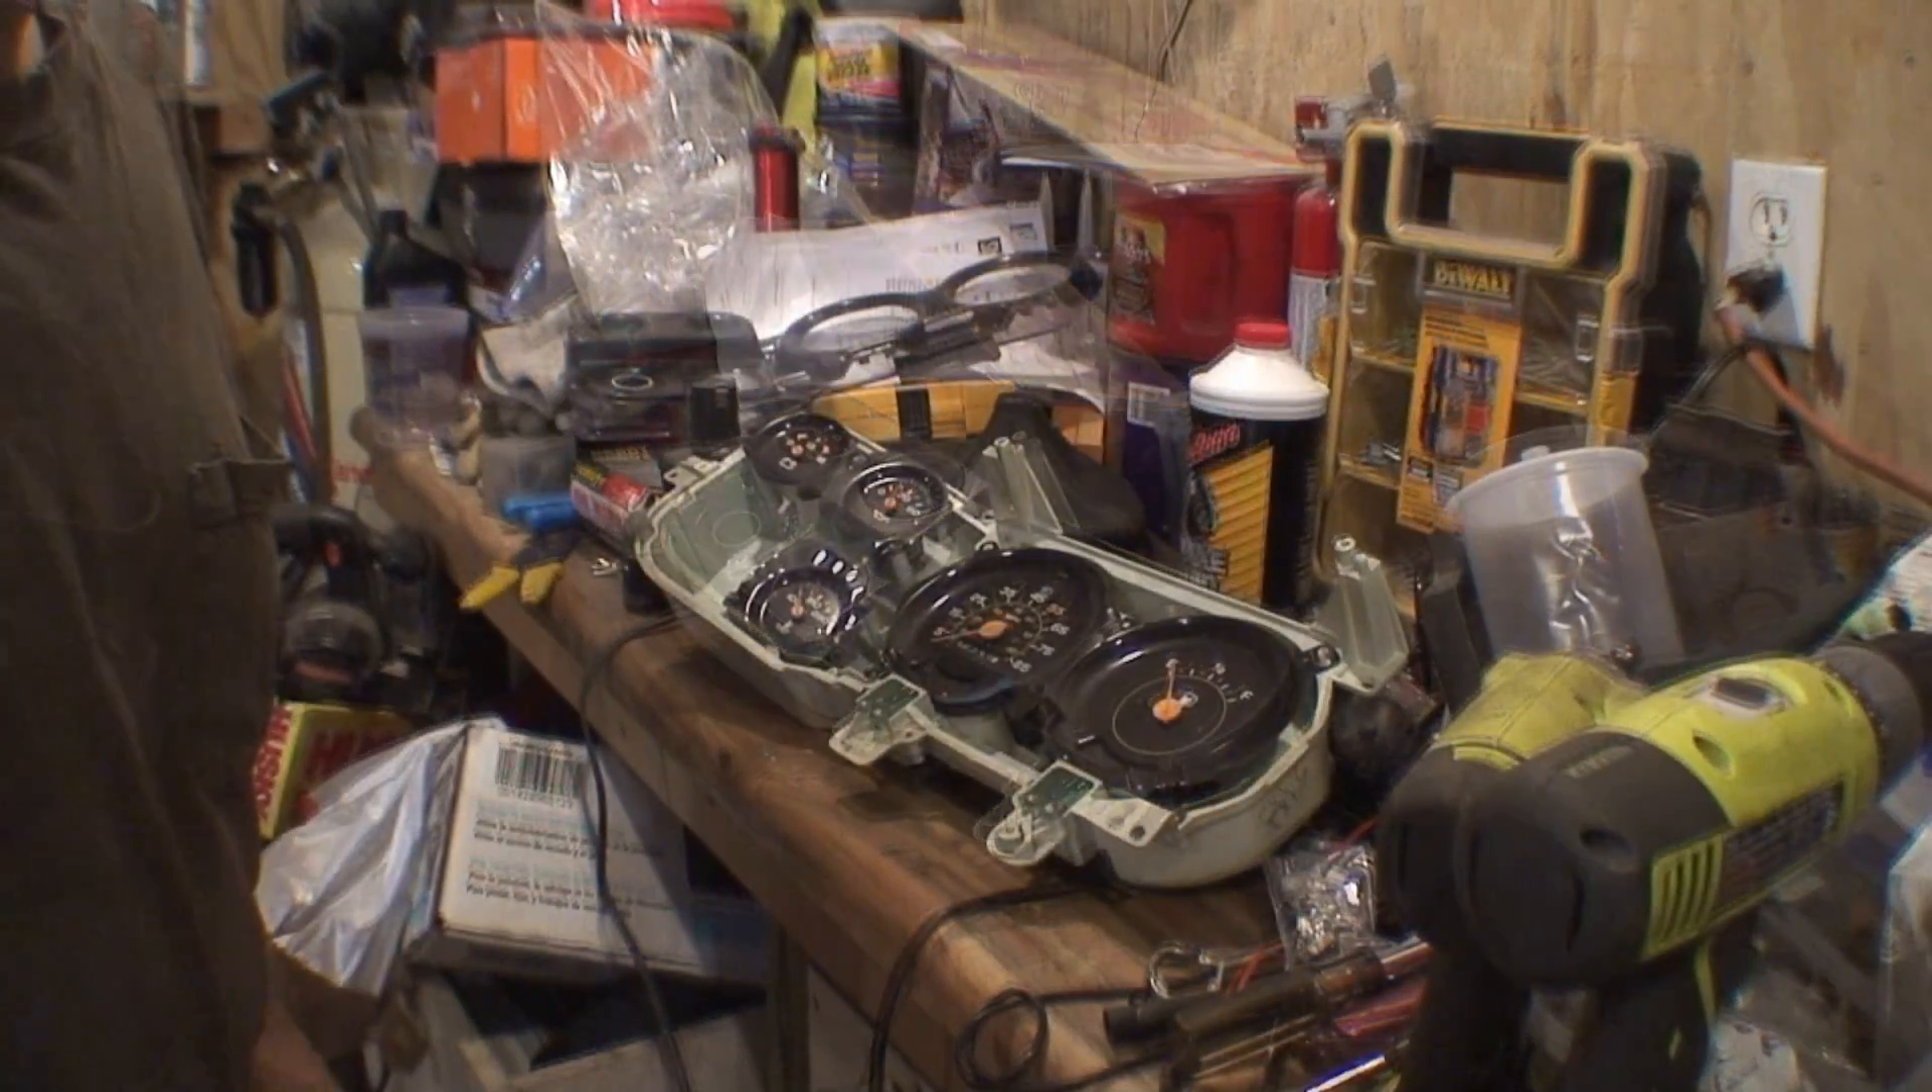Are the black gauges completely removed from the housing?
No.